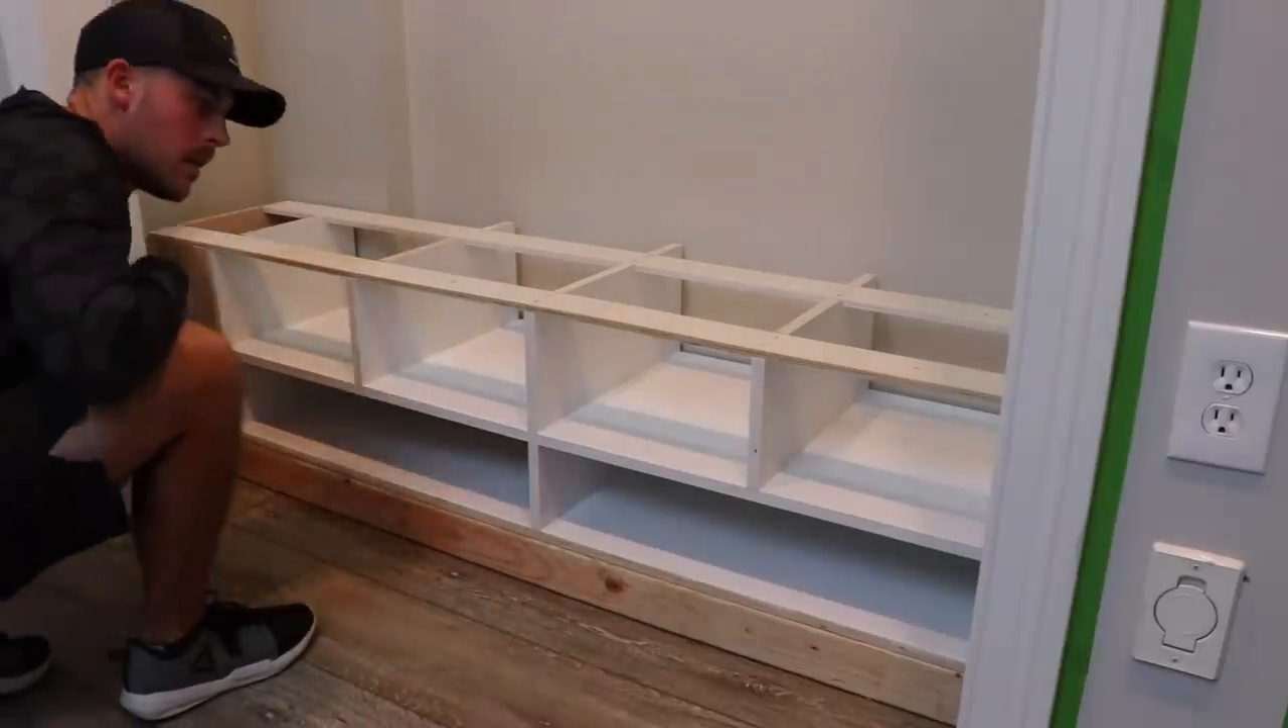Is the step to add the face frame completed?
No.